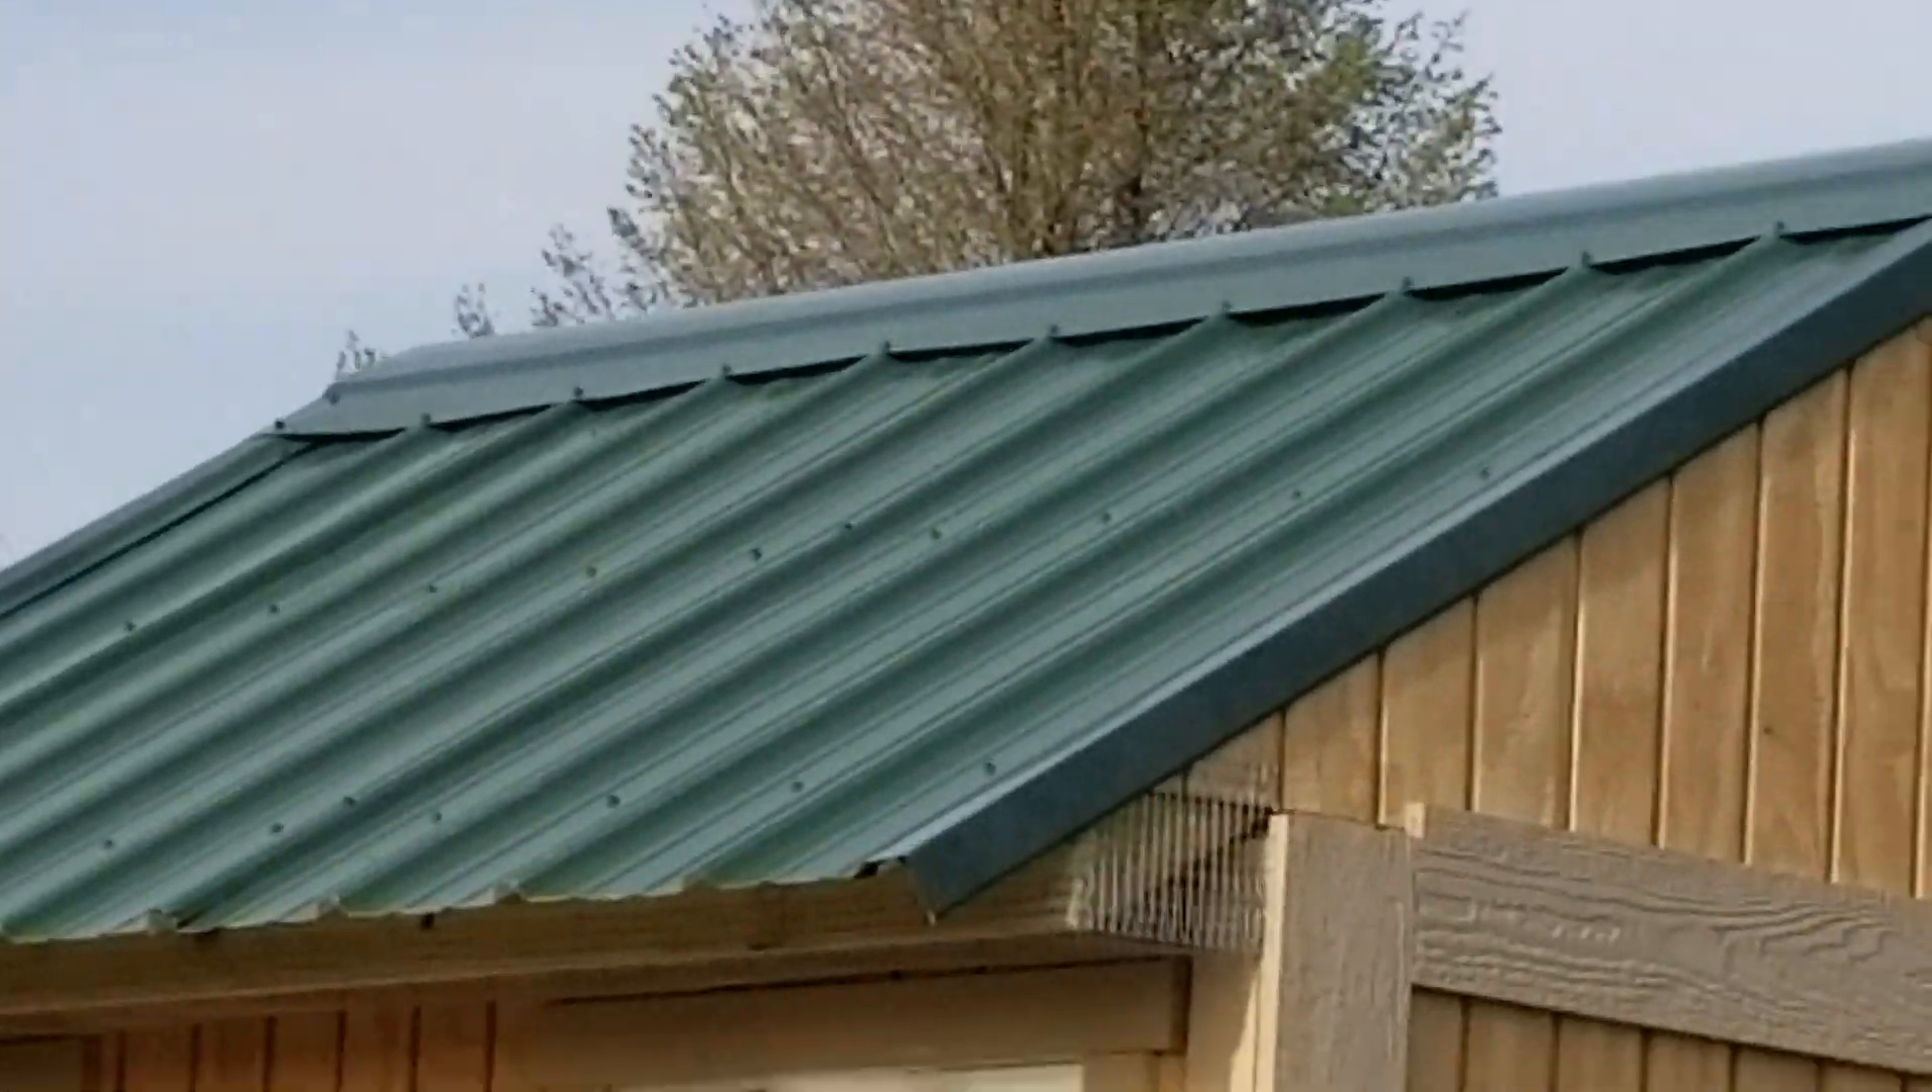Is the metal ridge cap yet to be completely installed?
No.